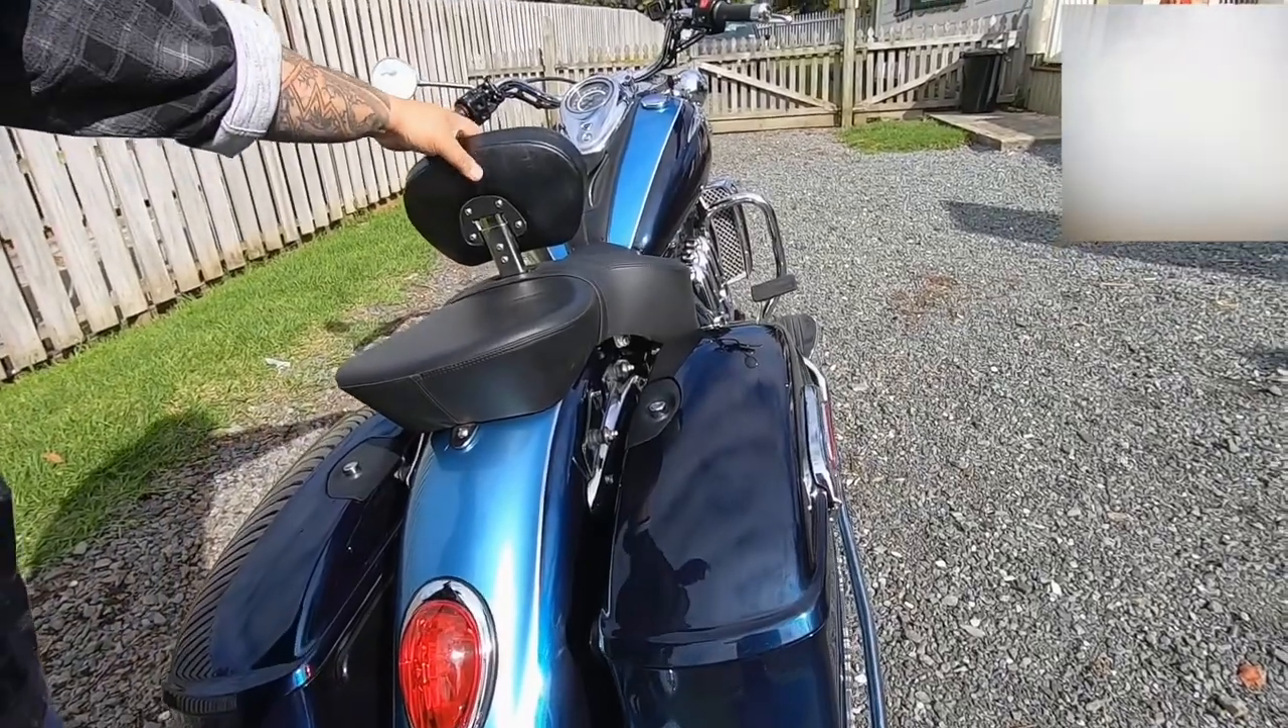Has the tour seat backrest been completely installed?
Yes.